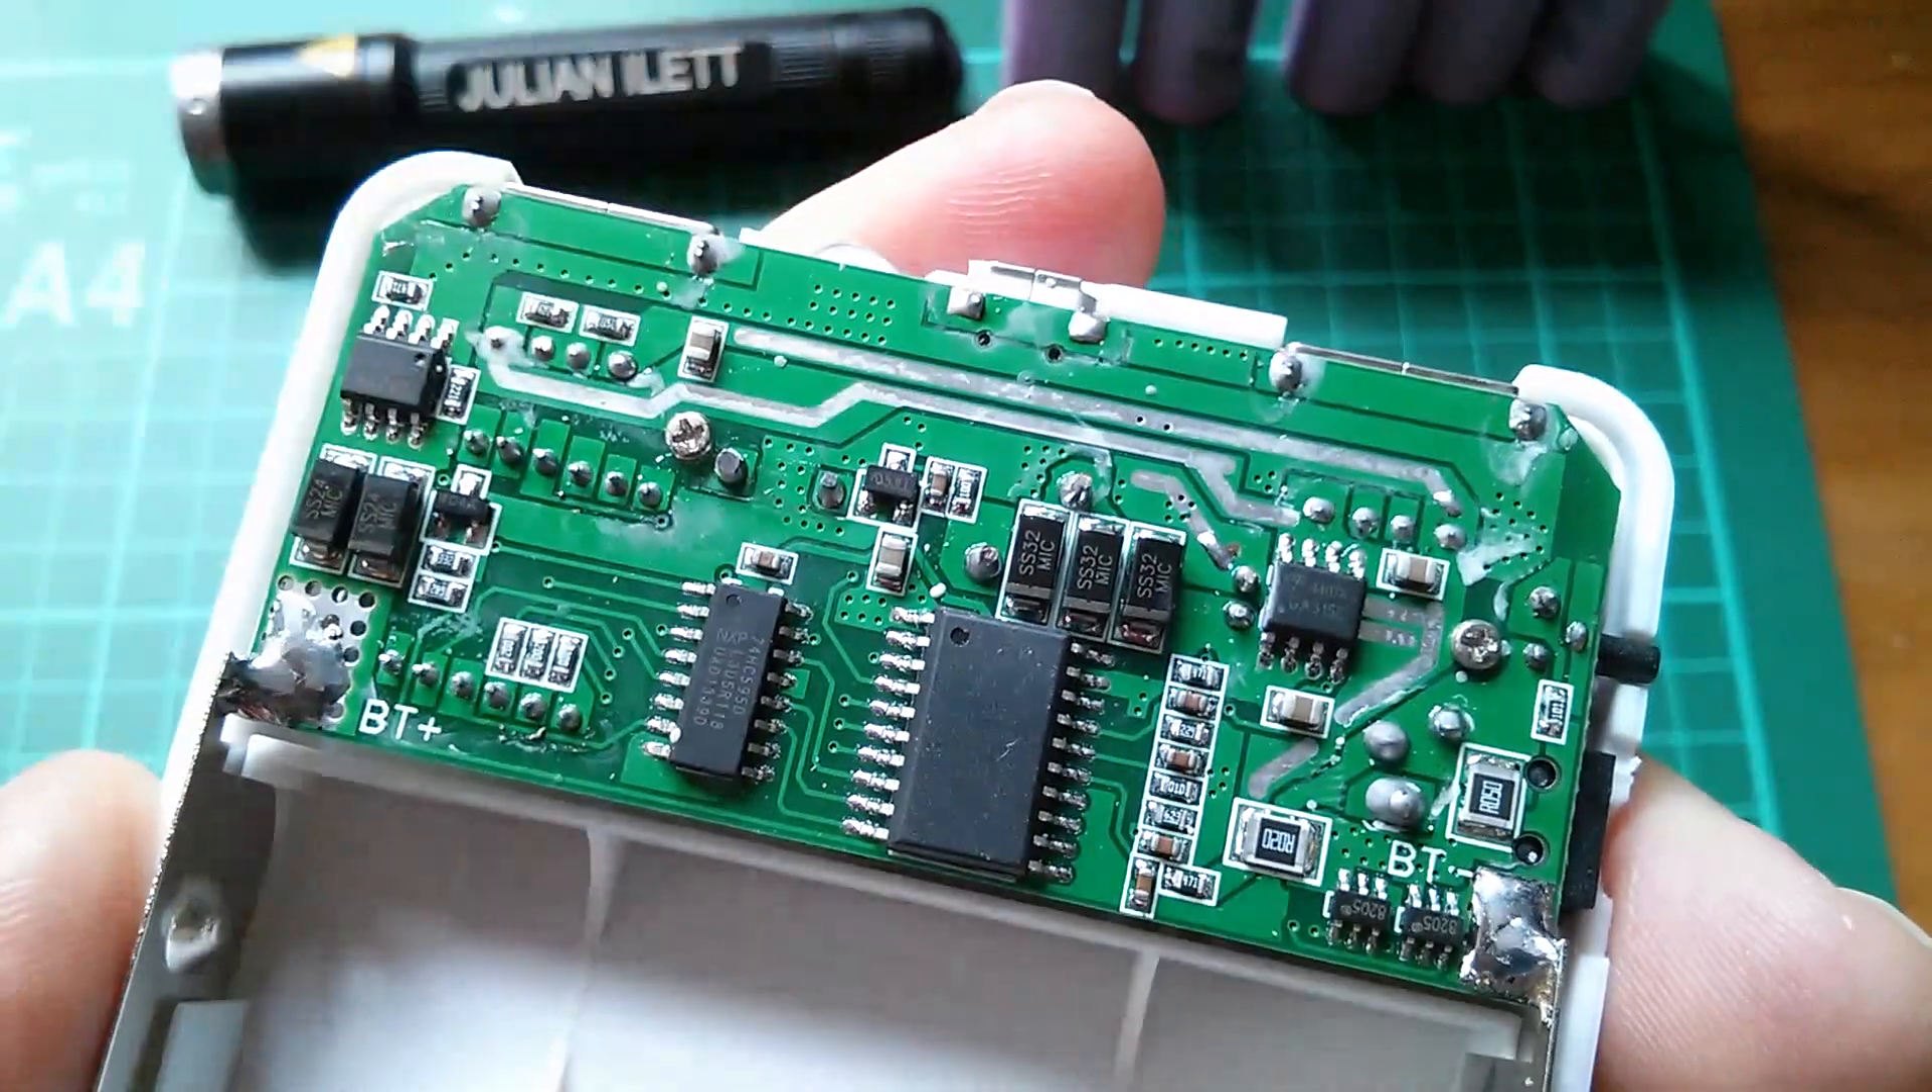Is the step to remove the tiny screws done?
No.